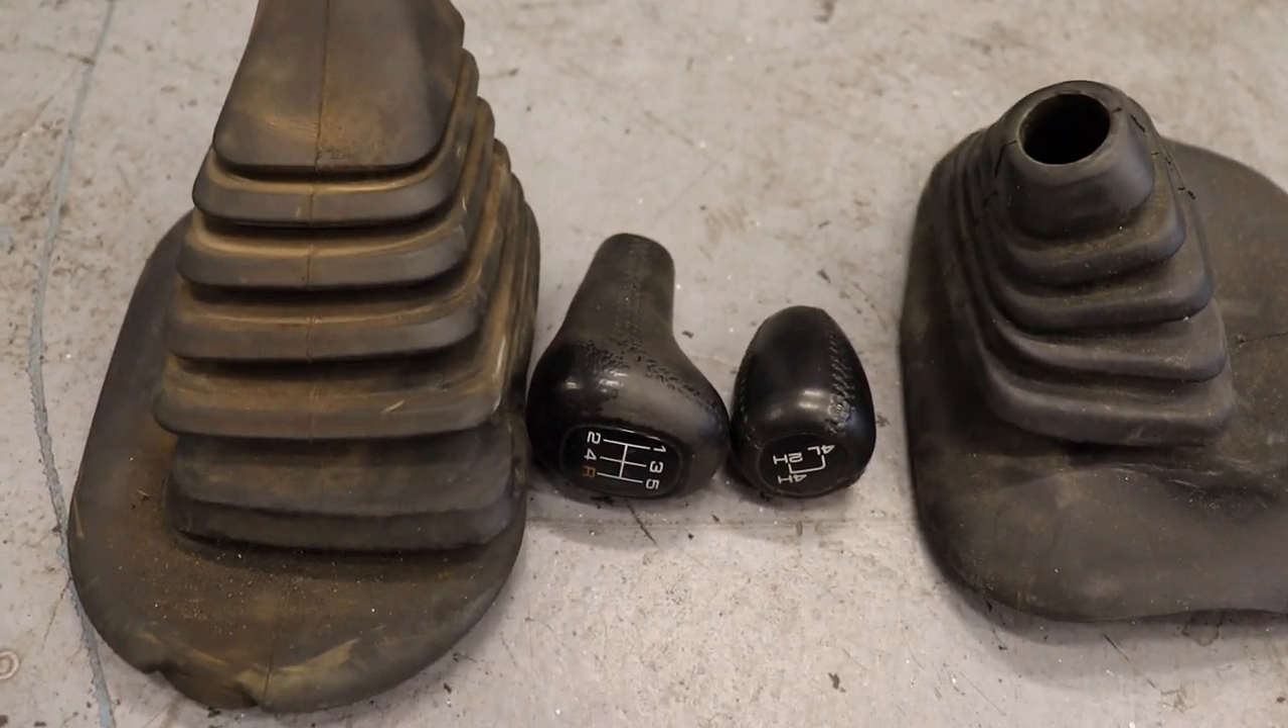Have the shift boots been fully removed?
Yes.